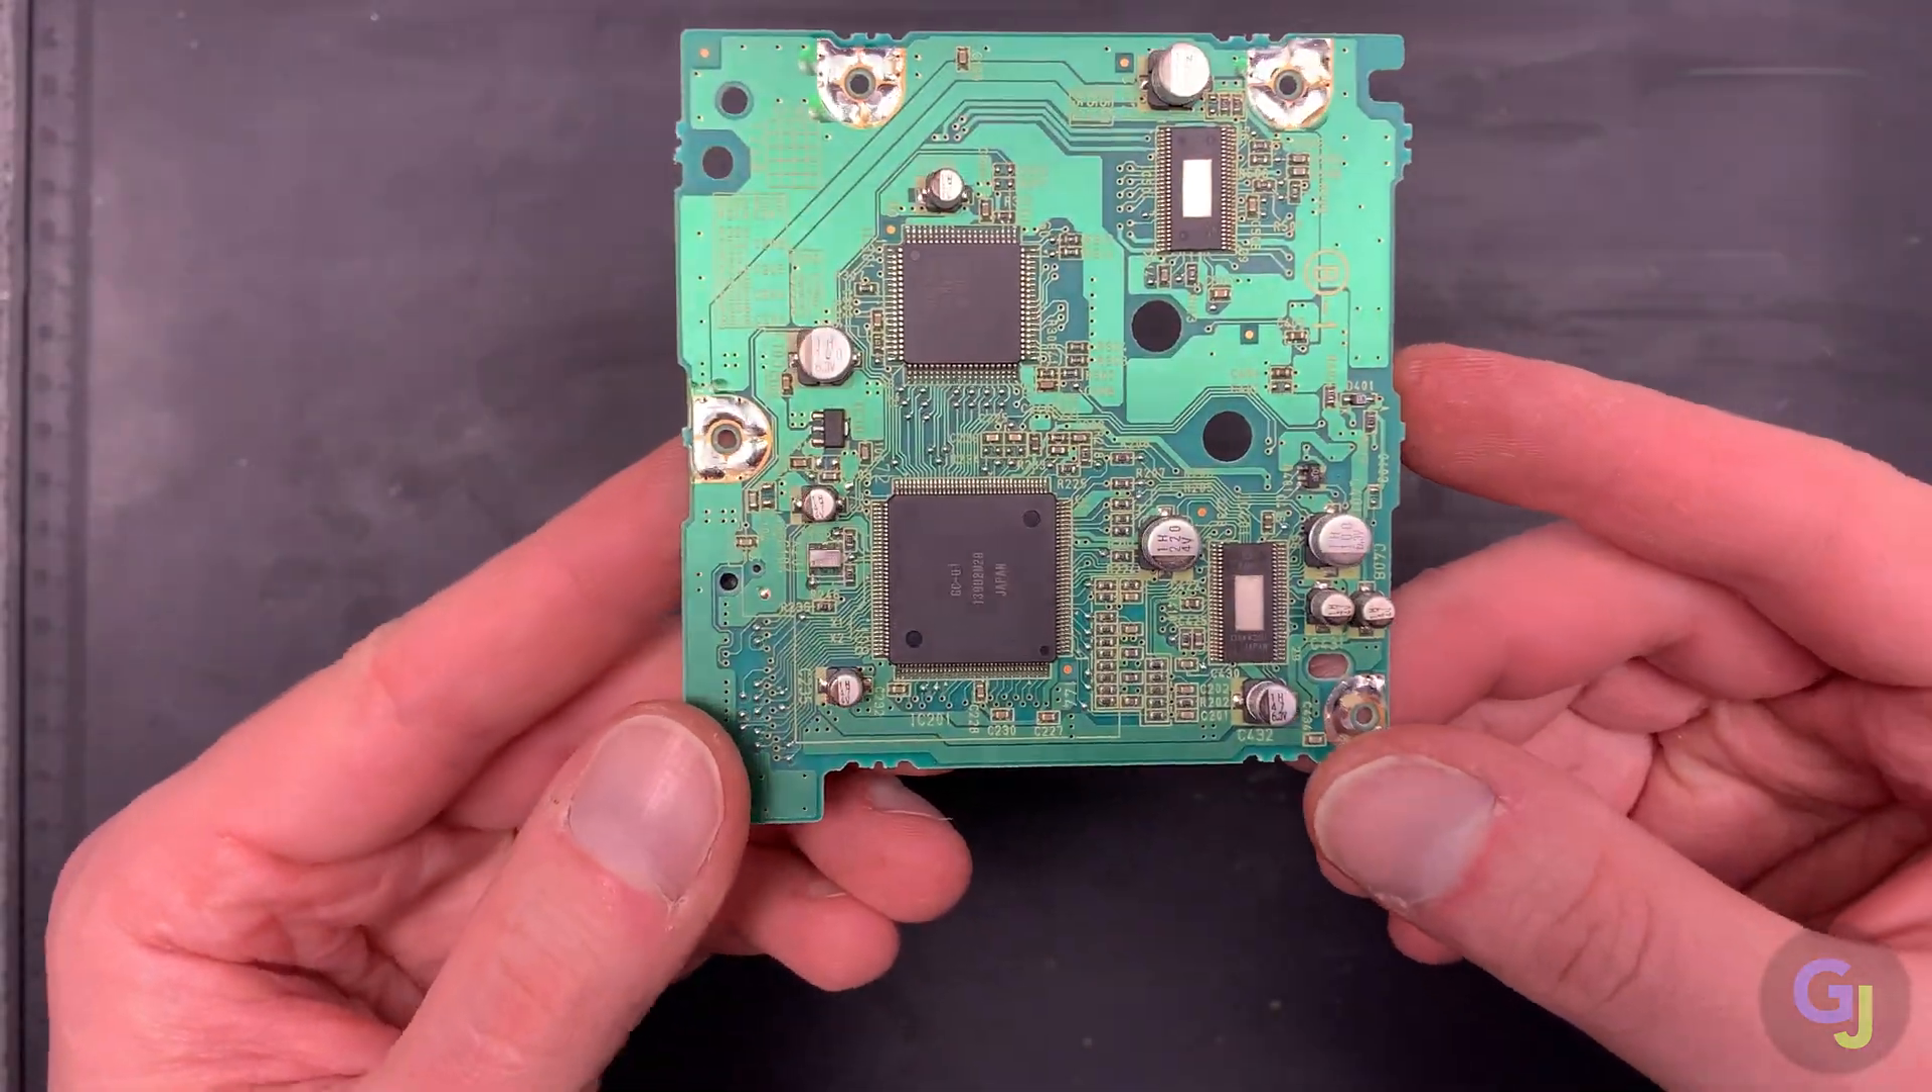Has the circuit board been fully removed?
Yes.